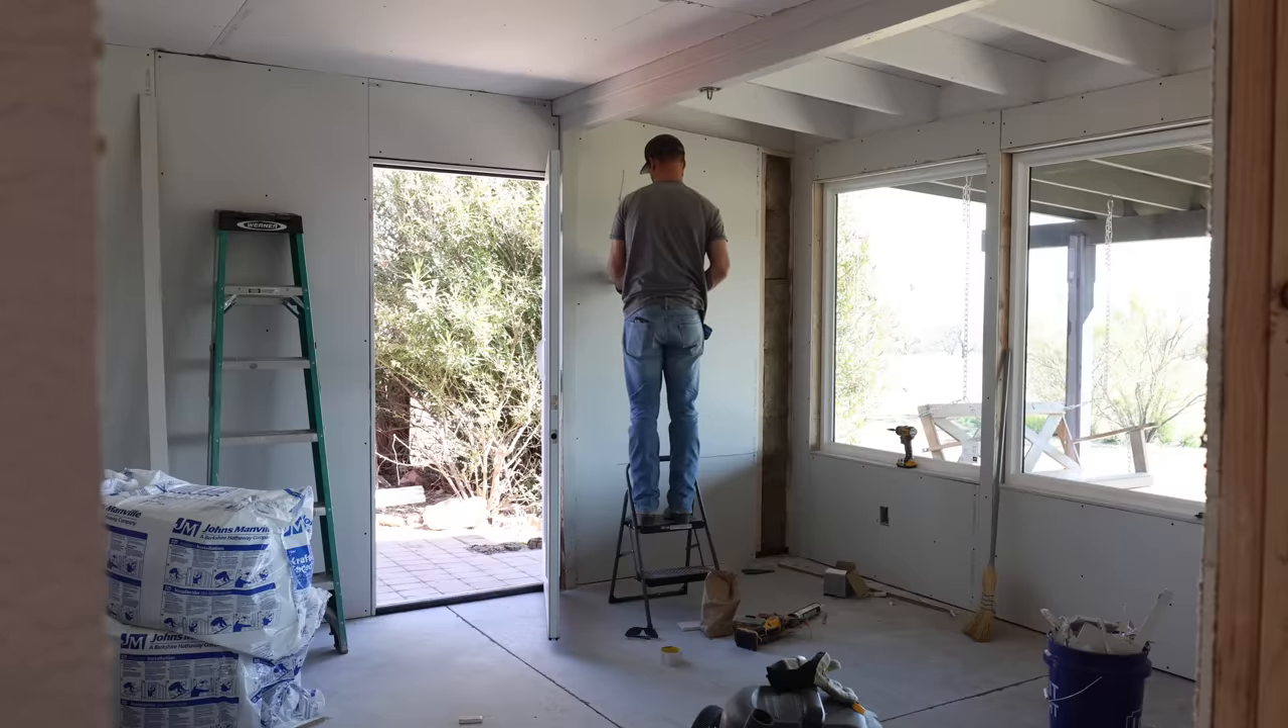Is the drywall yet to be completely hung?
Yes.